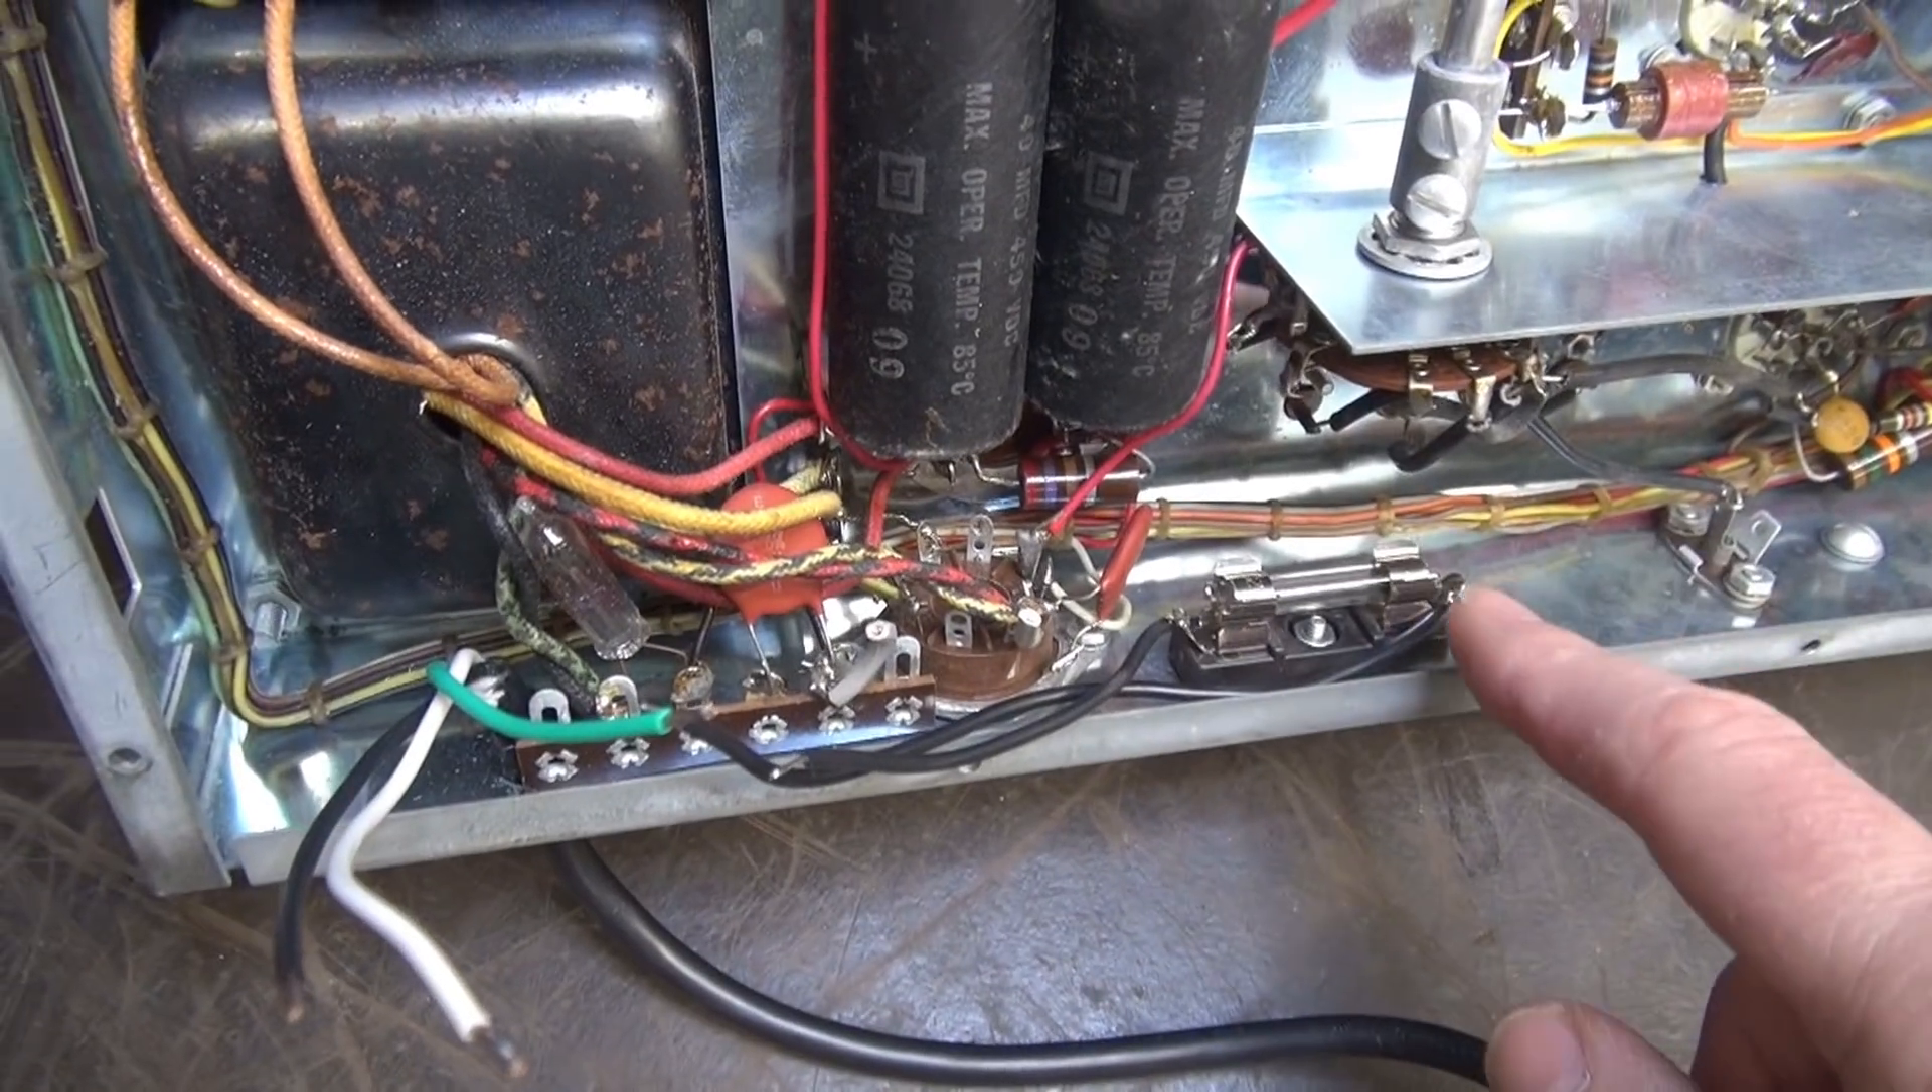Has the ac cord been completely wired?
No.